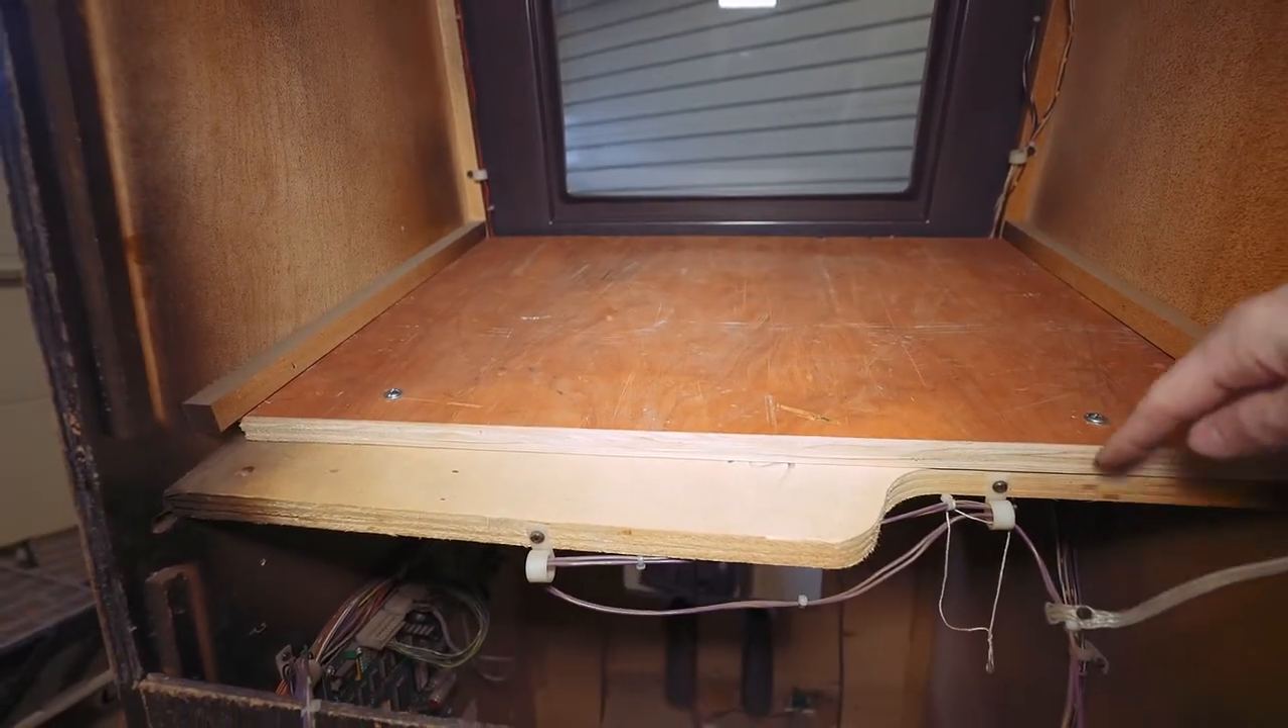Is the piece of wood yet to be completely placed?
No.